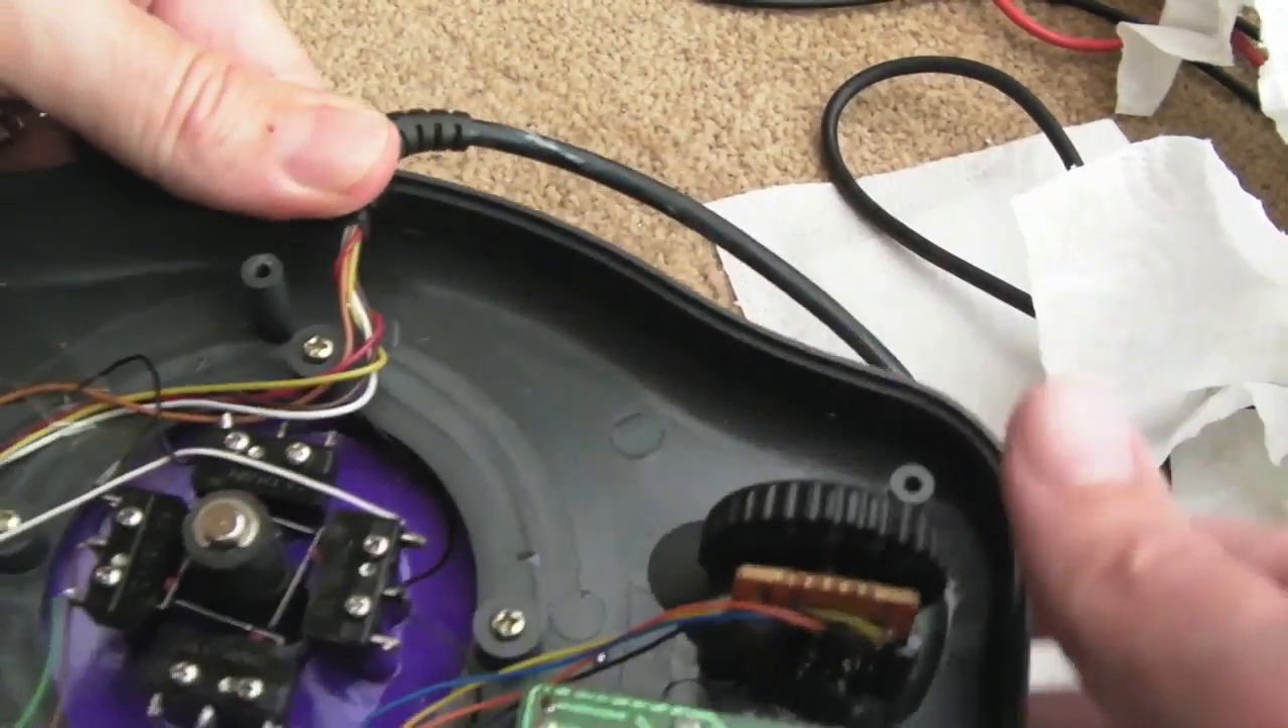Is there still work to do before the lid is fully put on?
Yes.